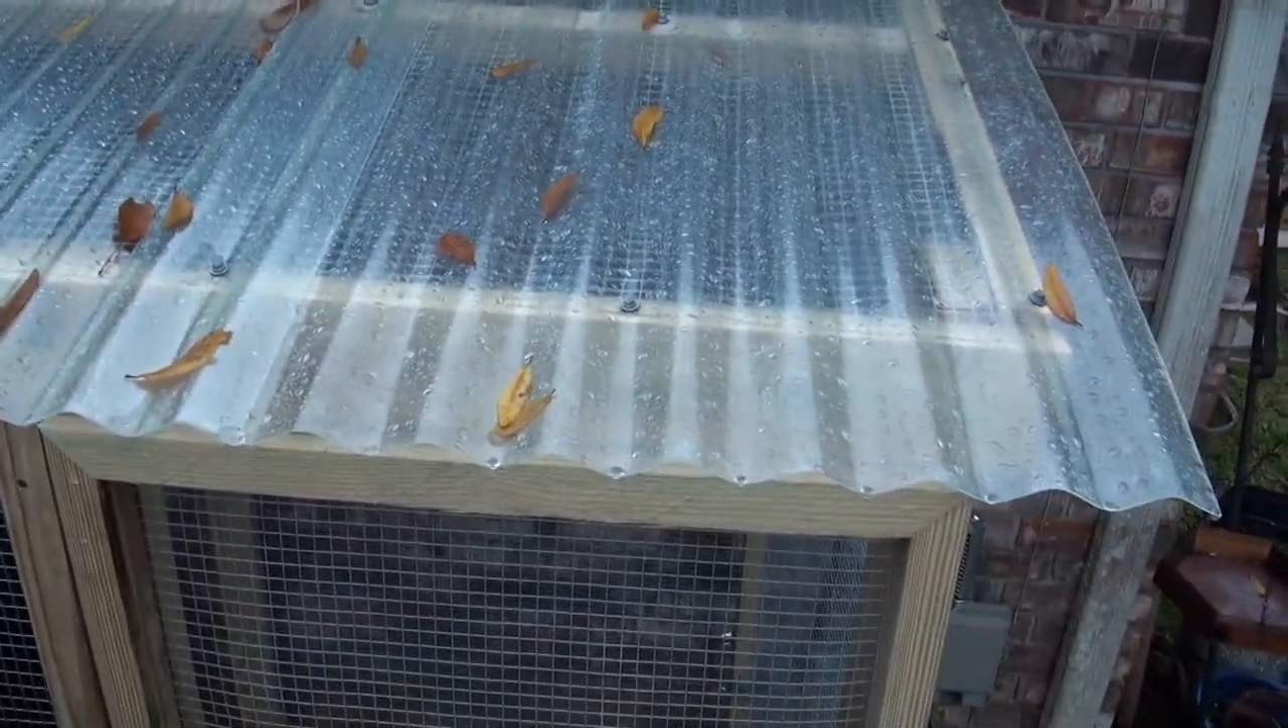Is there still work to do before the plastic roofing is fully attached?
No.